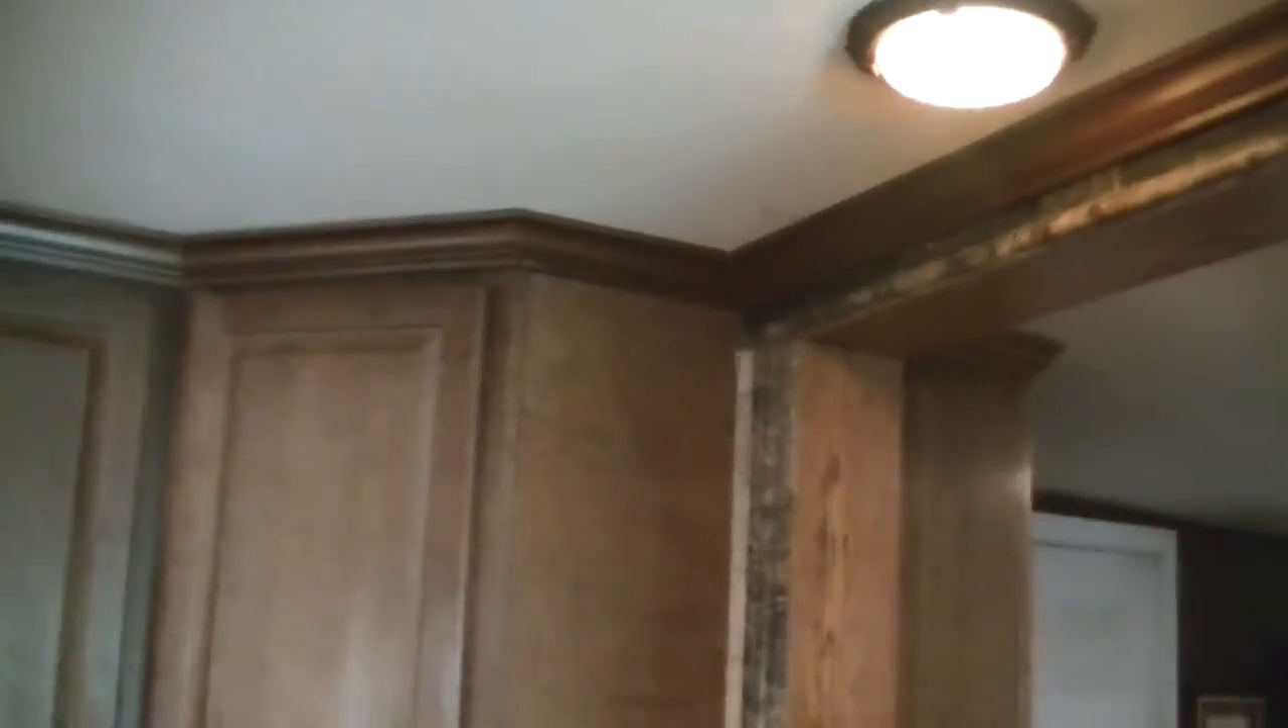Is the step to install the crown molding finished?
Yes.